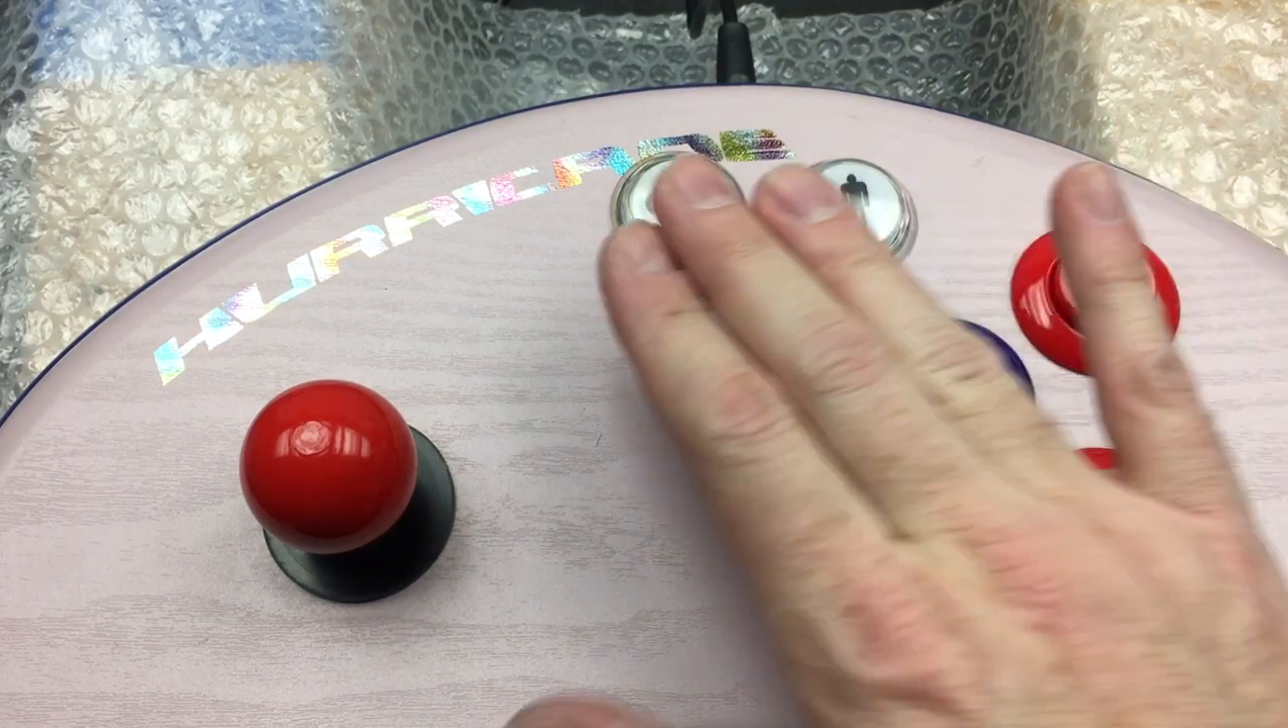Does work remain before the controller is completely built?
No.